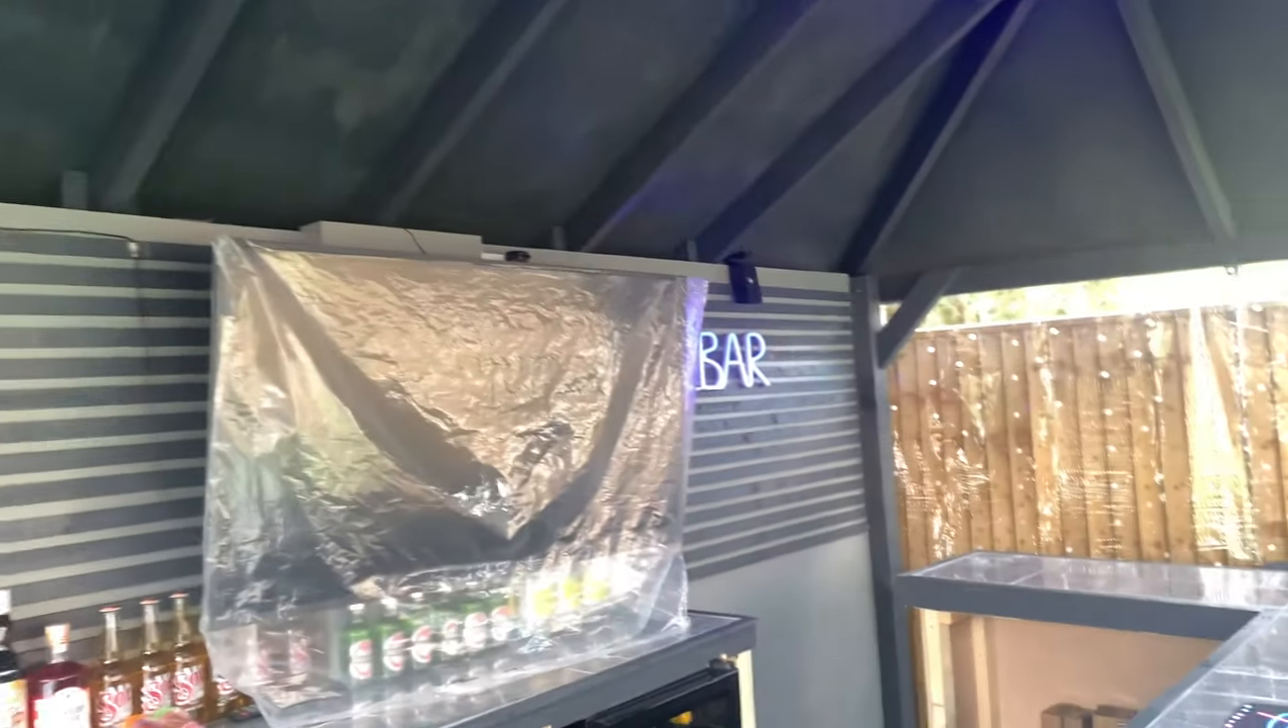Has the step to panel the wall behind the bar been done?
Yes.